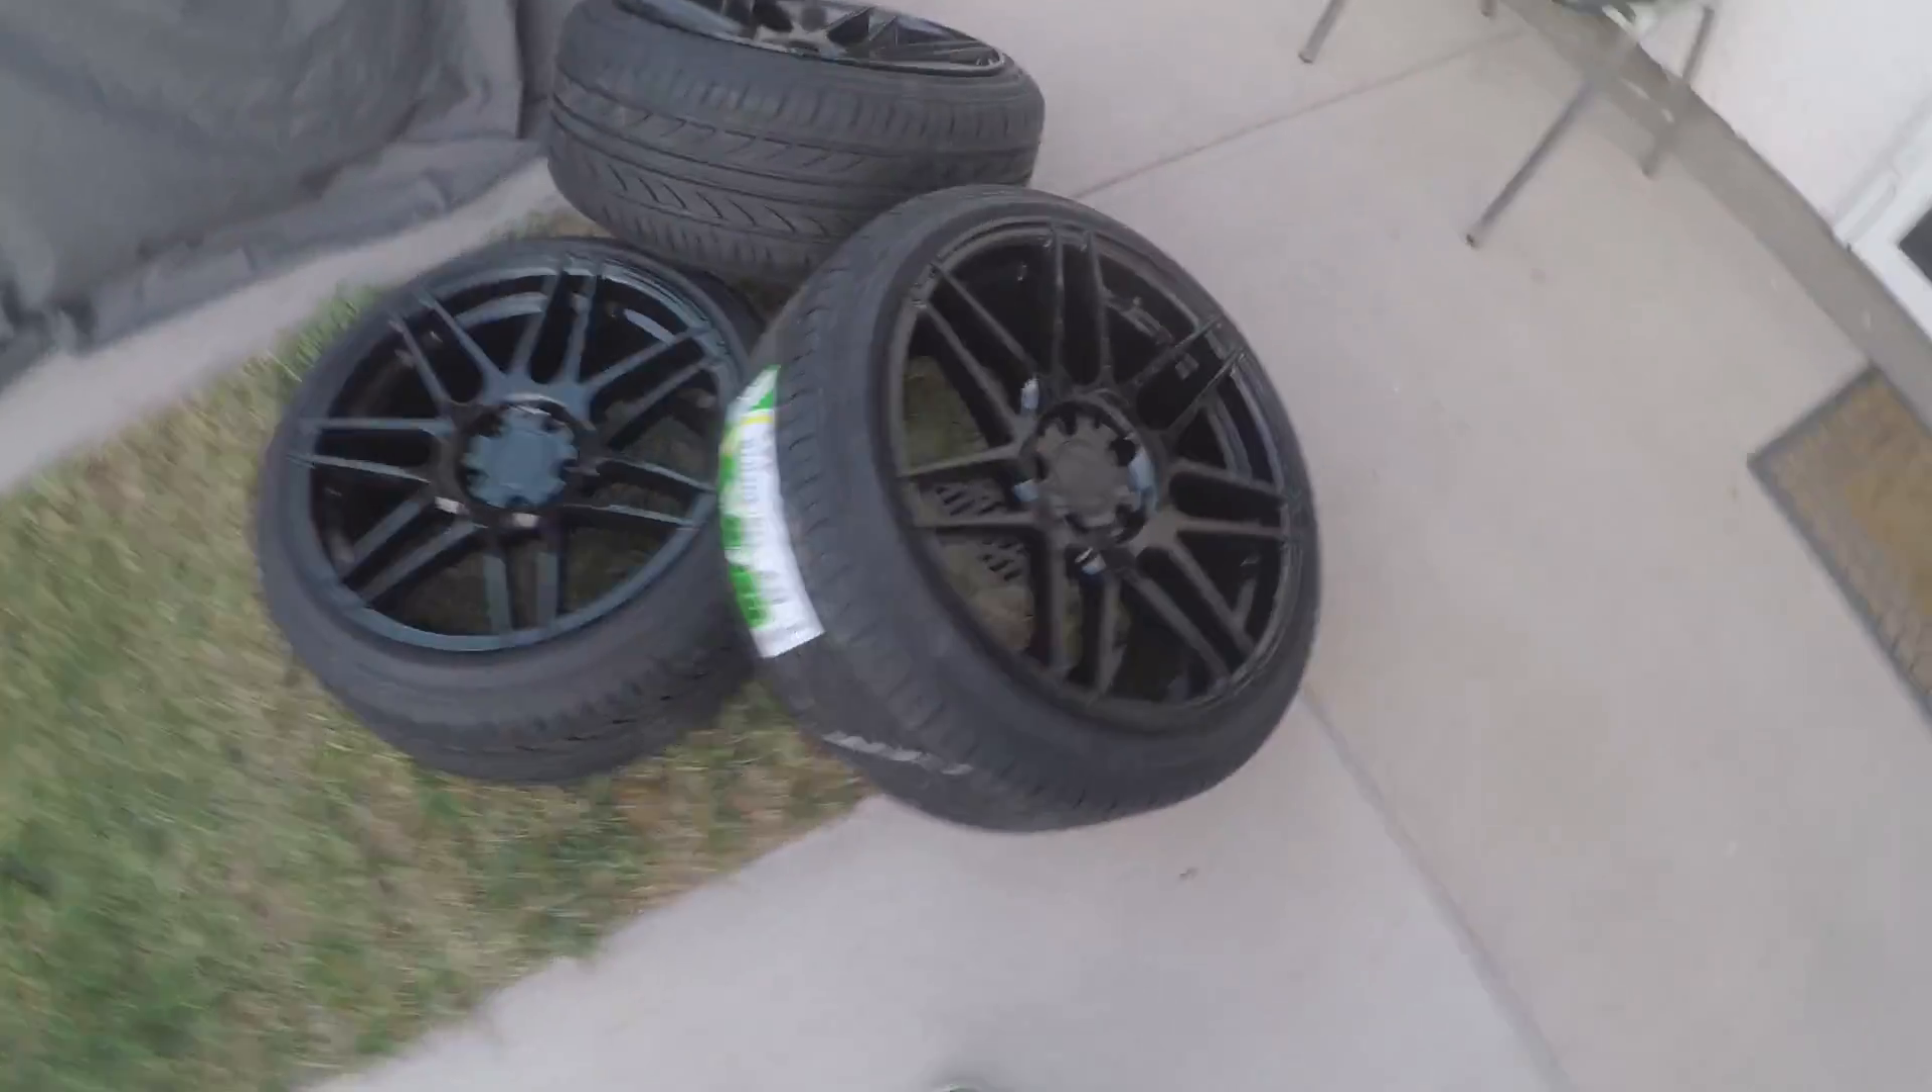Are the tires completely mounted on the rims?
Yes.